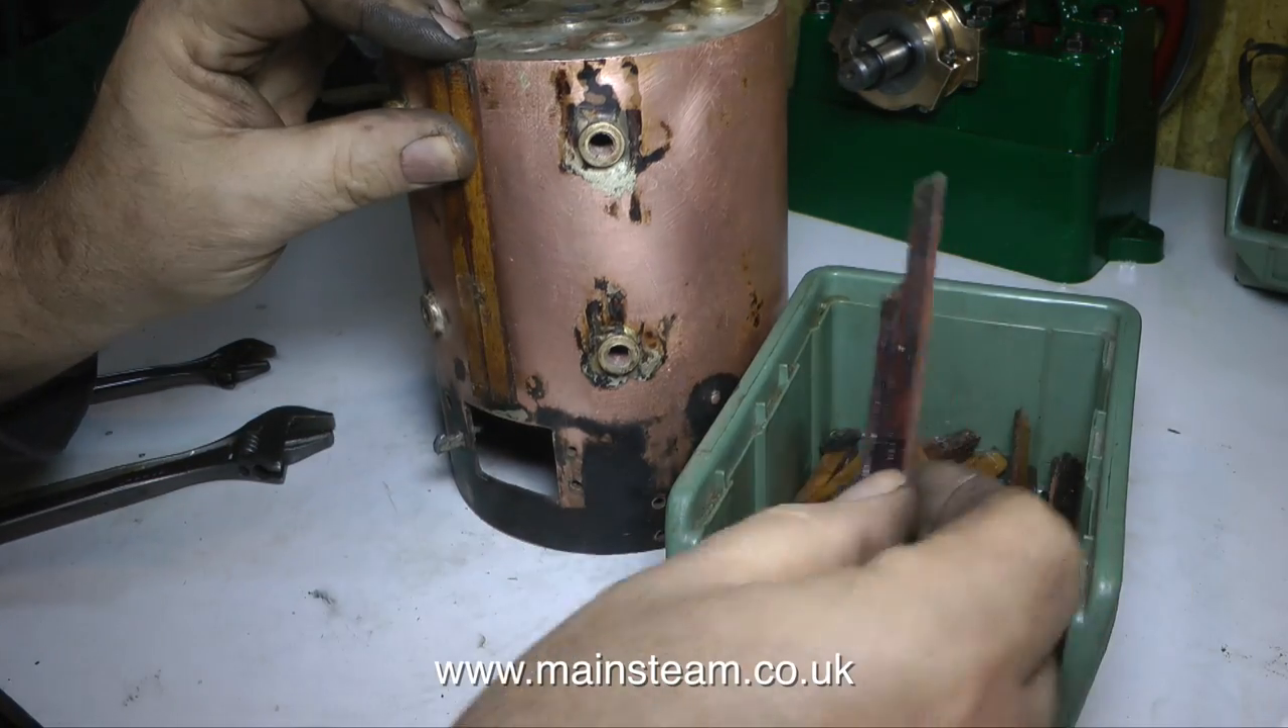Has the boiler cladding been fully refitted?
No.